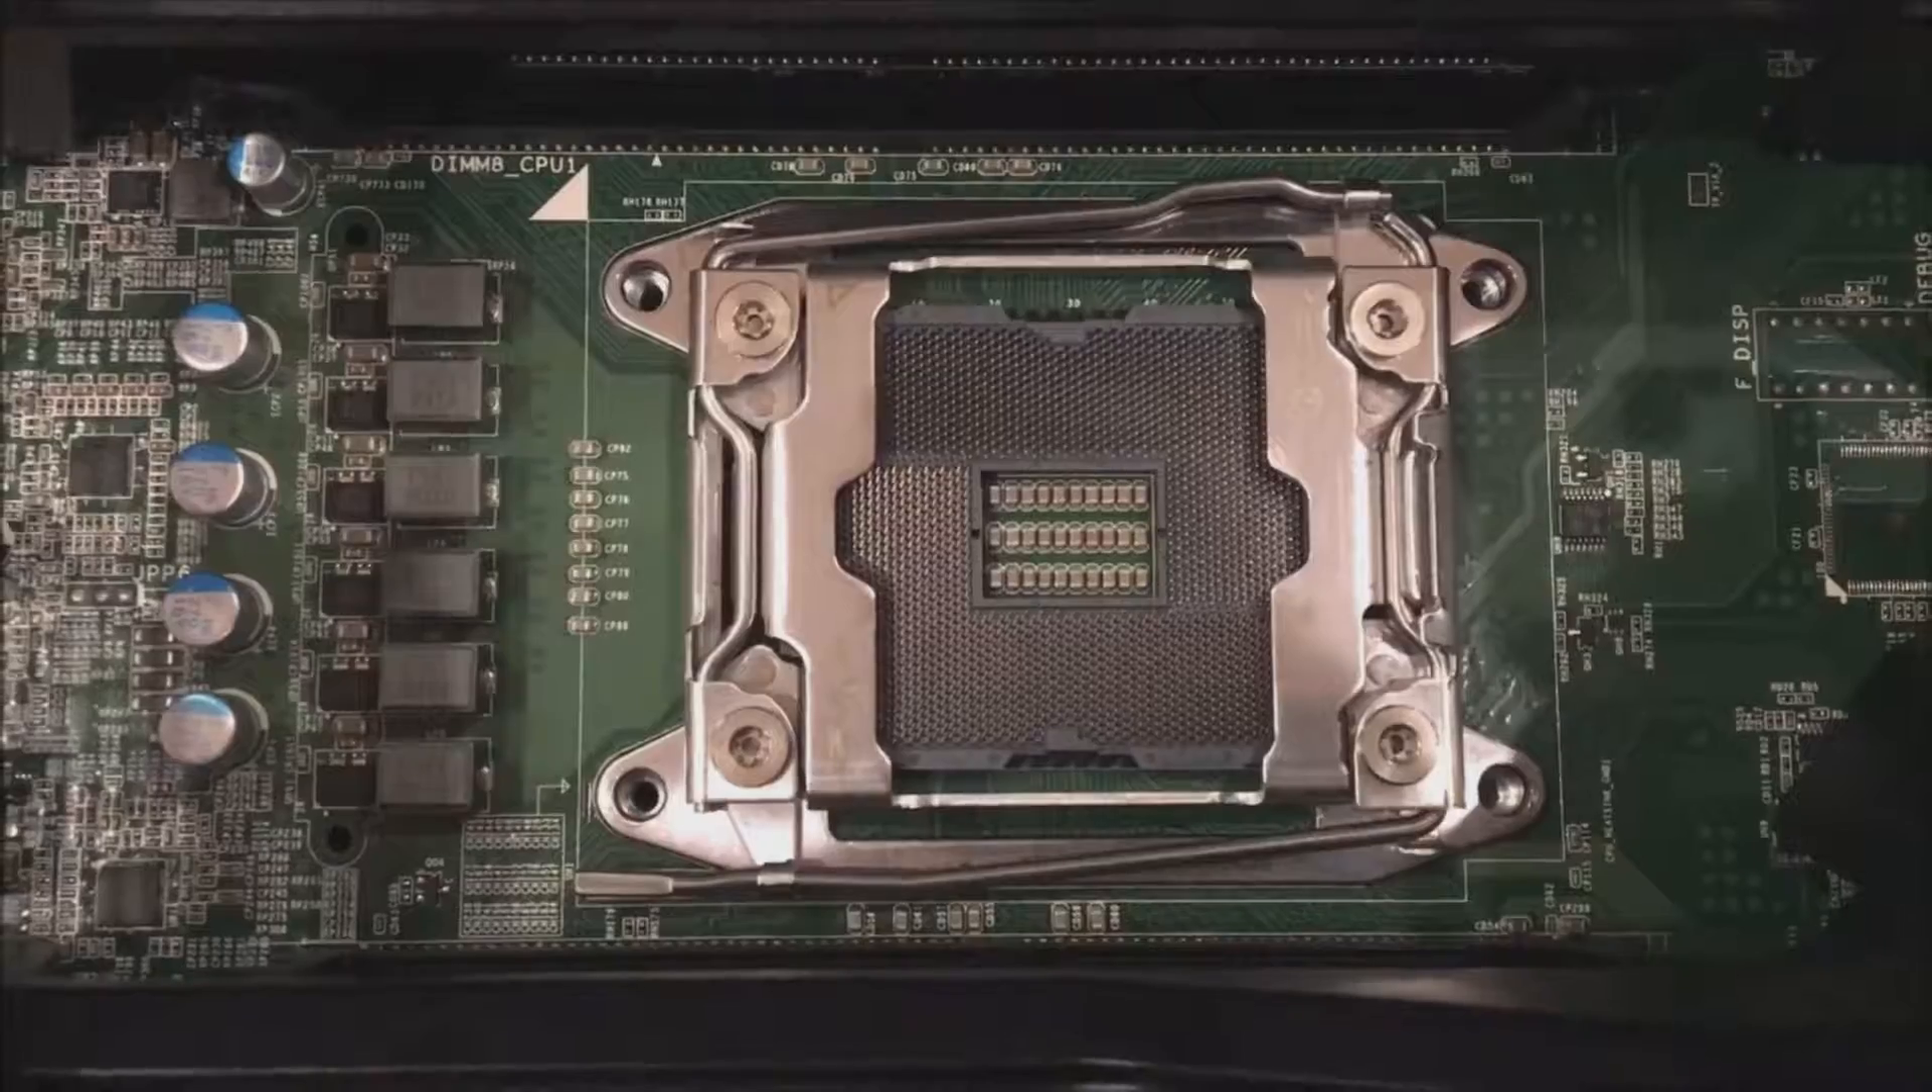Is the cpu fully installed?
No.